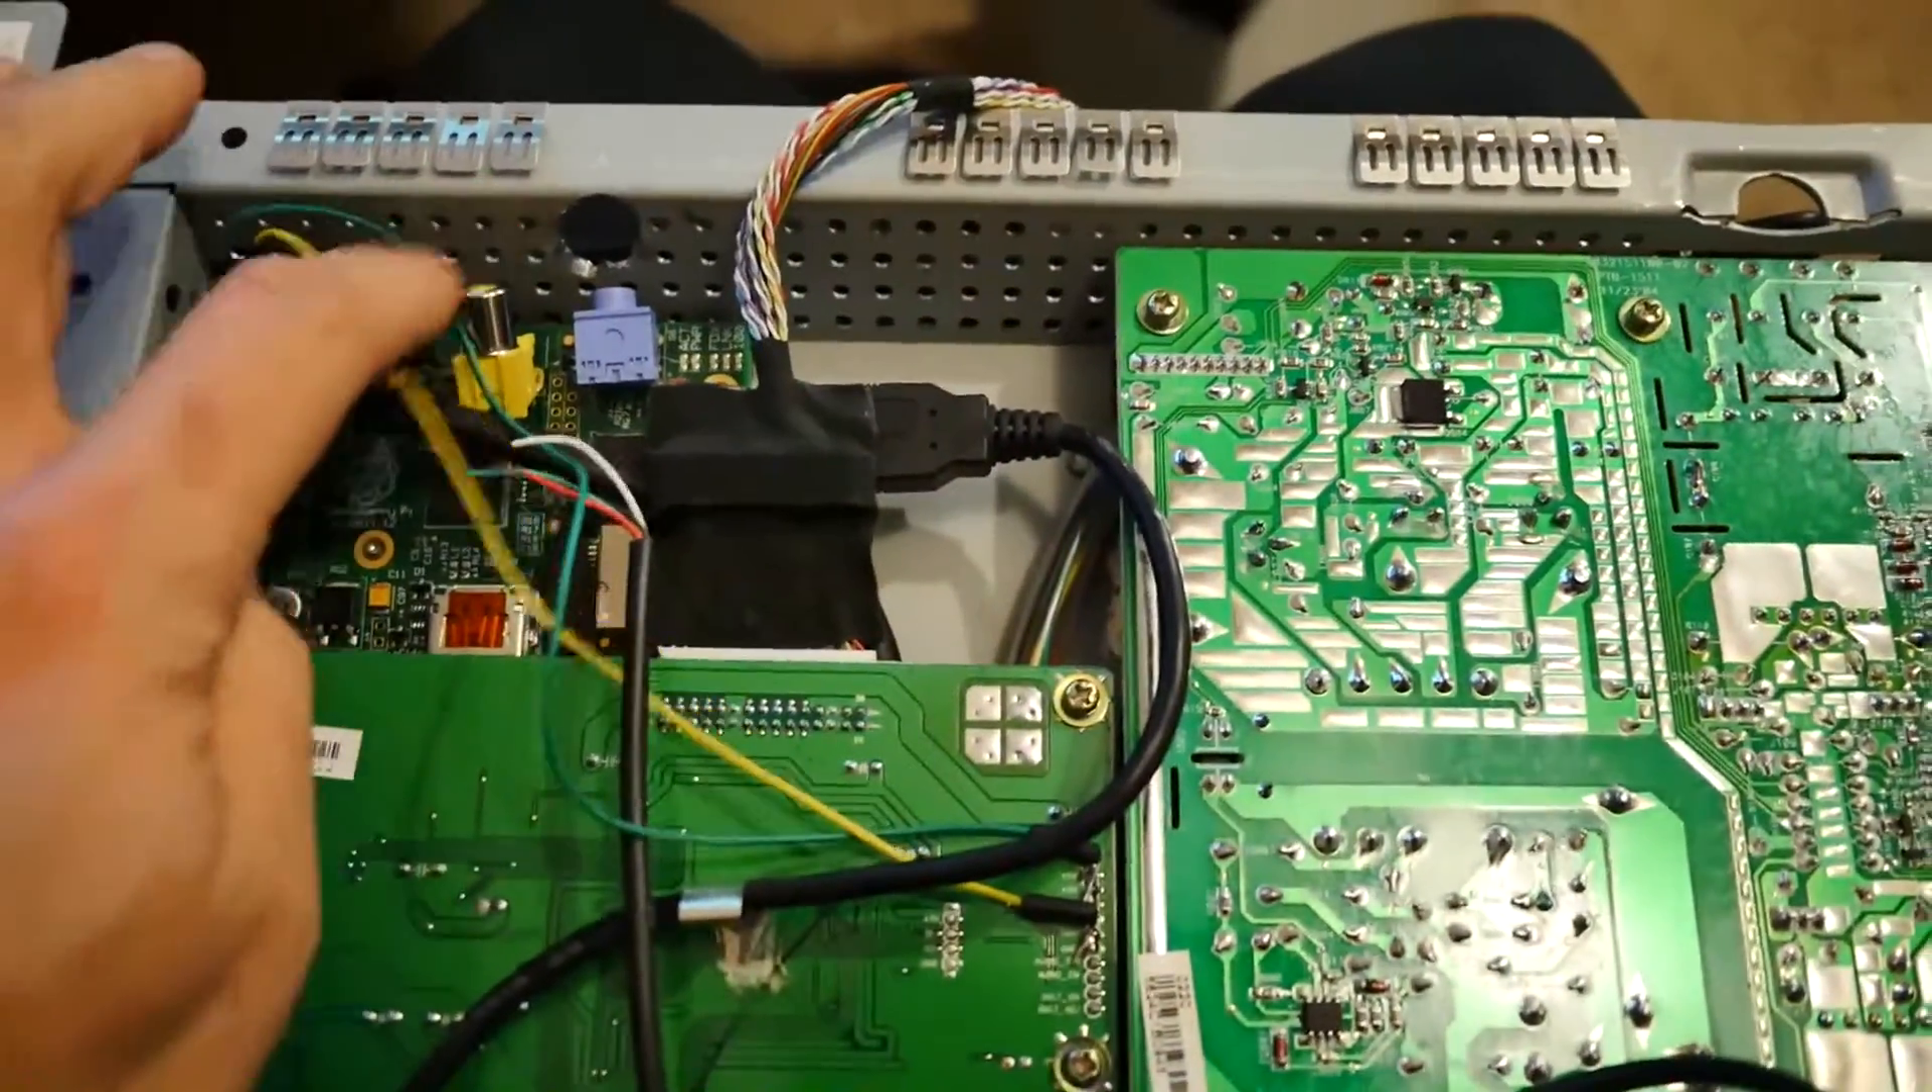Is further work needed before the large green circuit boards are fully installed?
No.